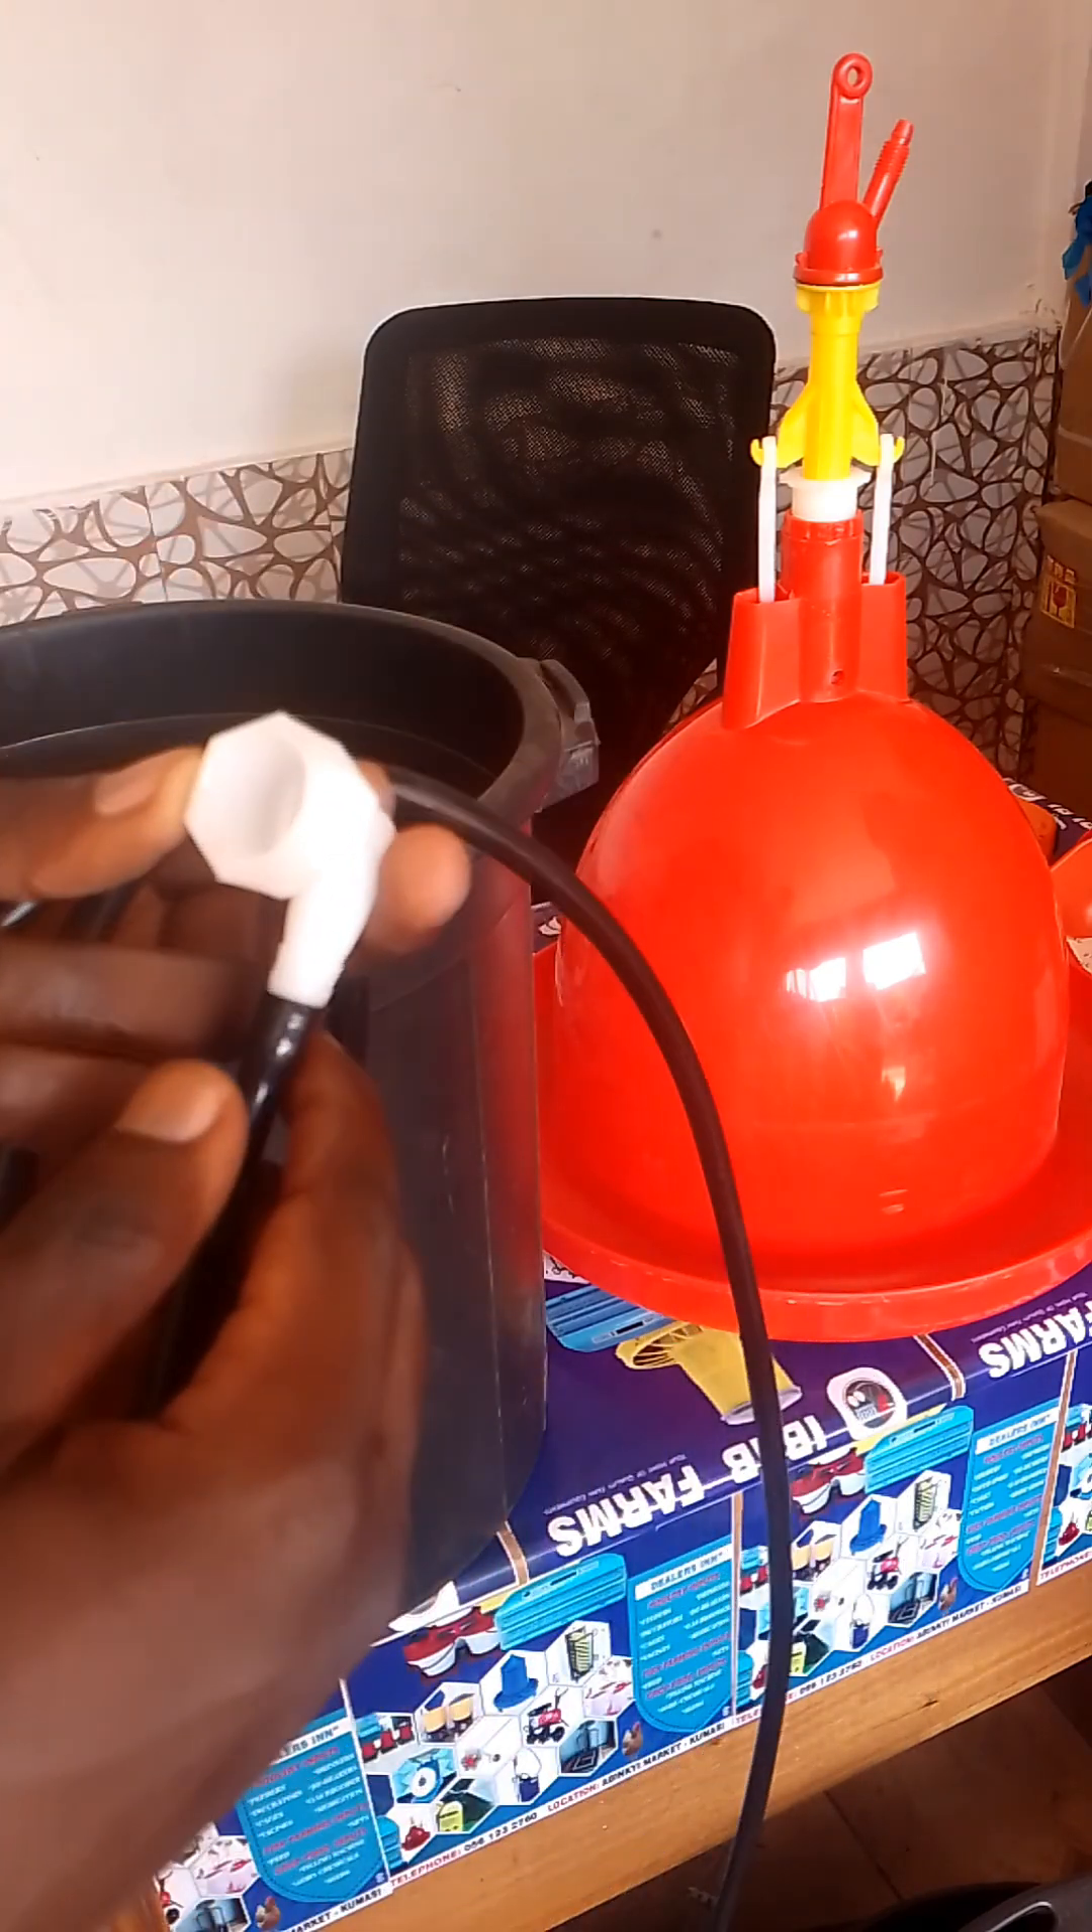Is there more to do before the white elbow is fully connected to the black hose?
No.